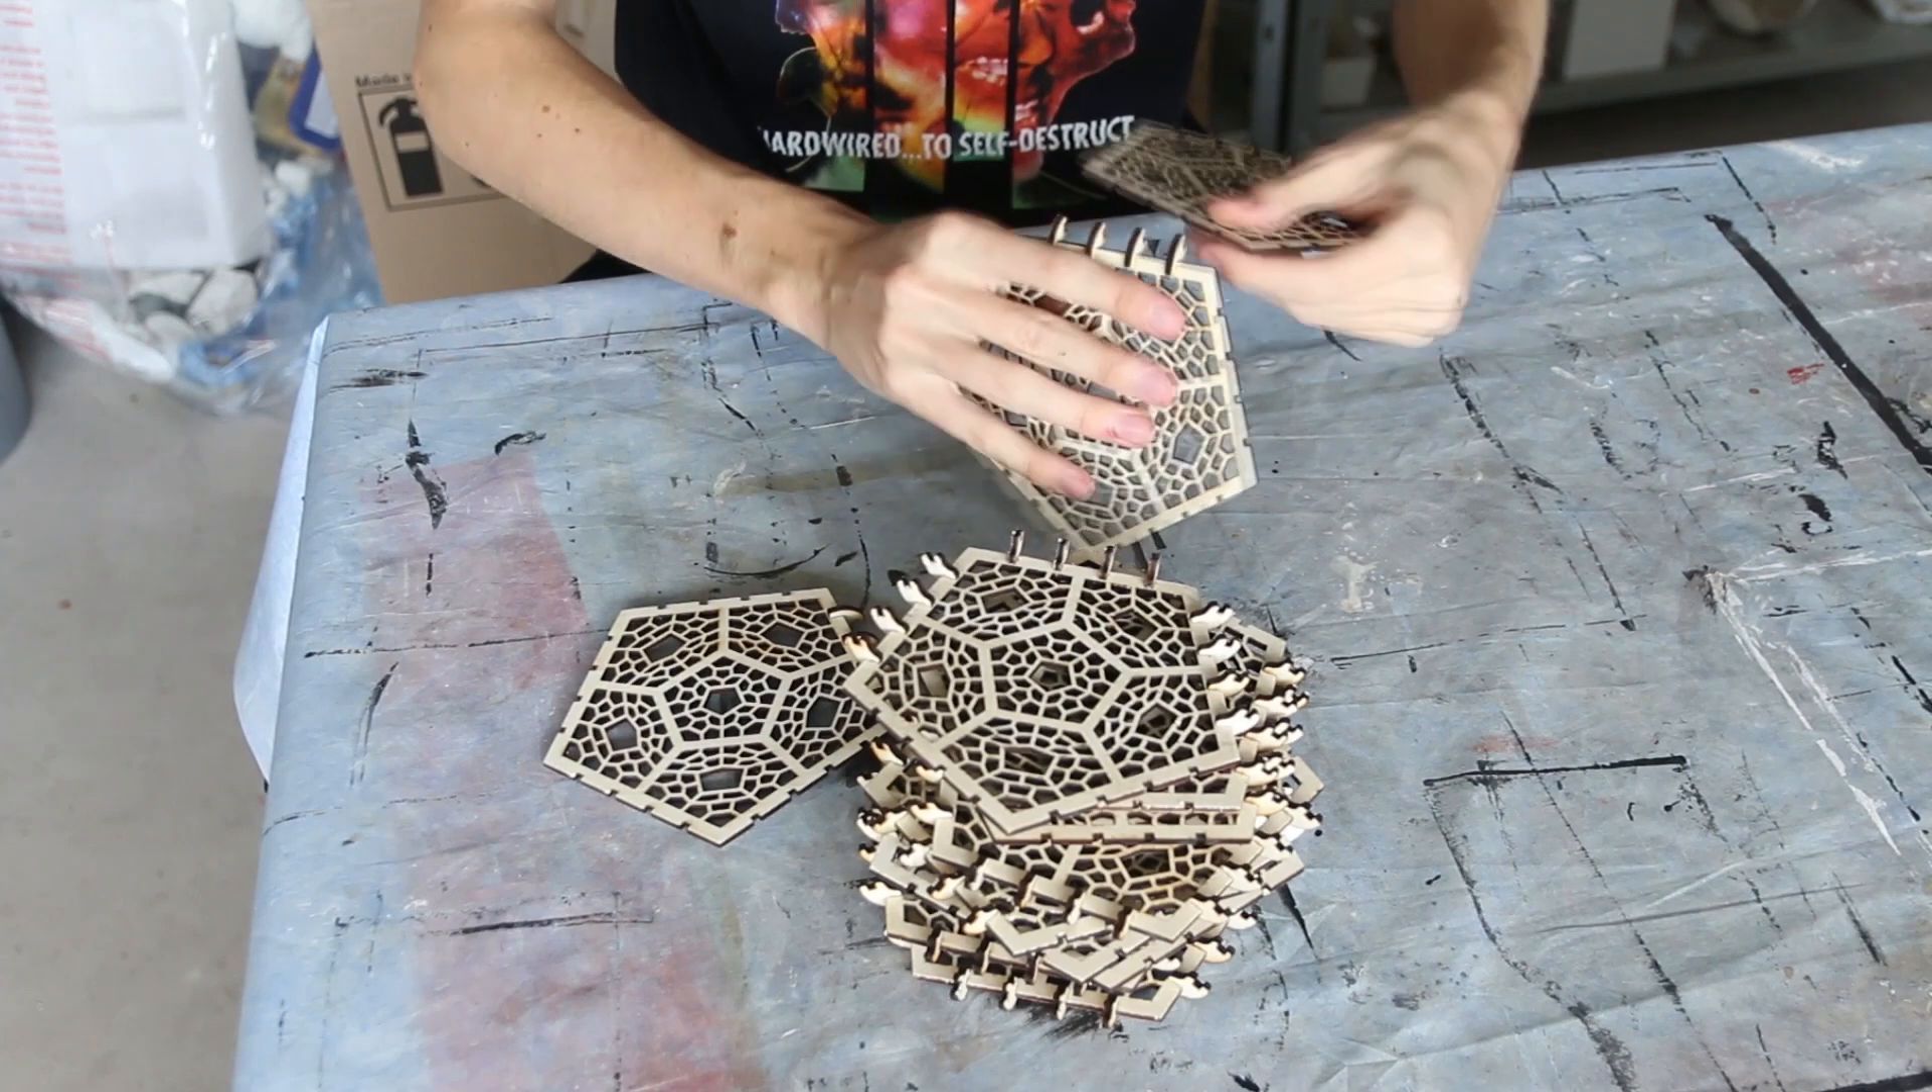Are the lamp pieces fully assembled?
No.